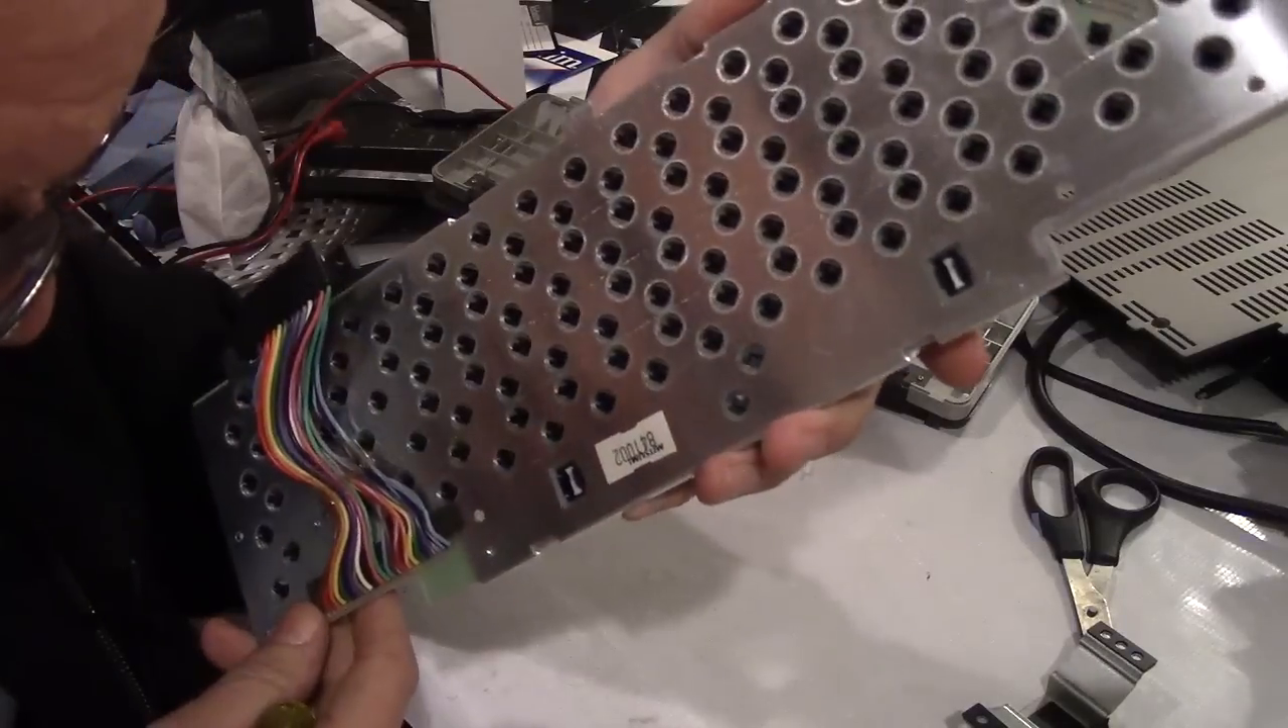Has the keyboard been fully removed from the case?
Yes.